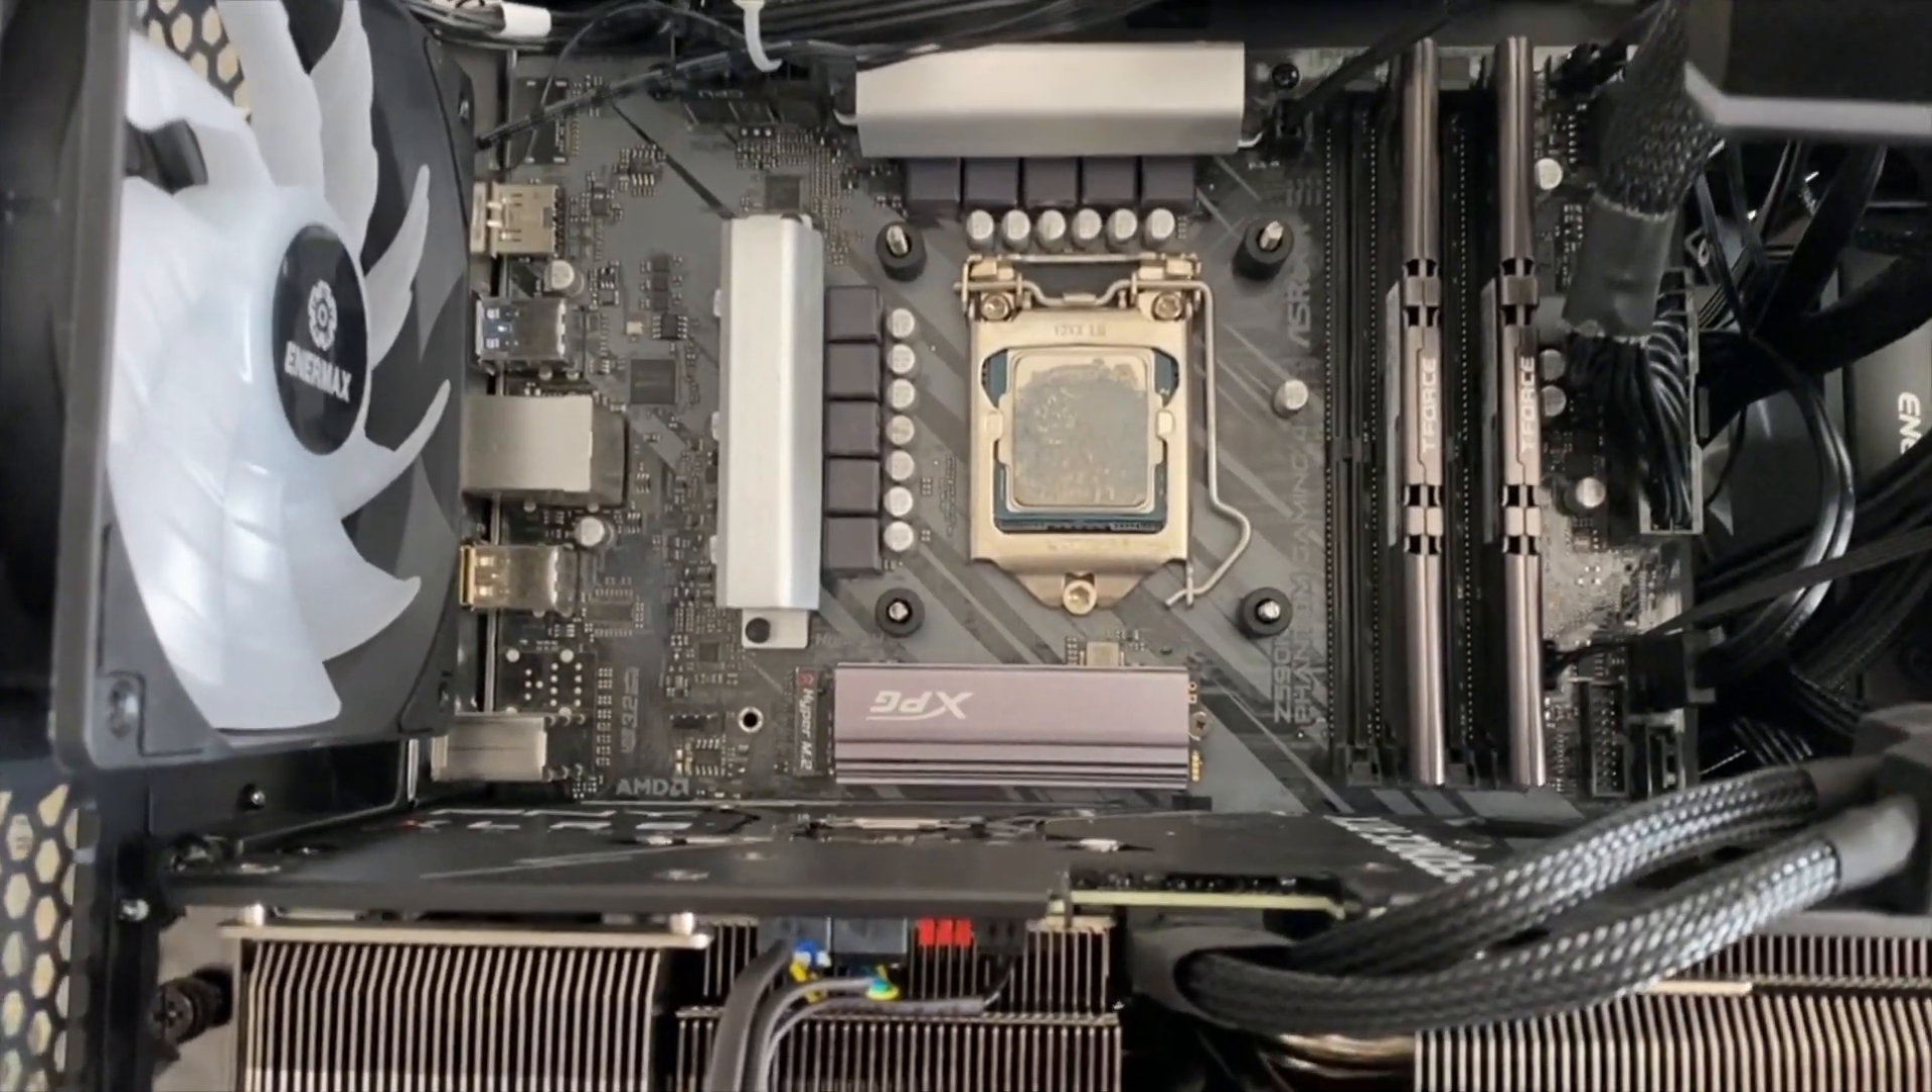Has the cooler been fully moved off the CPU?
Yes.